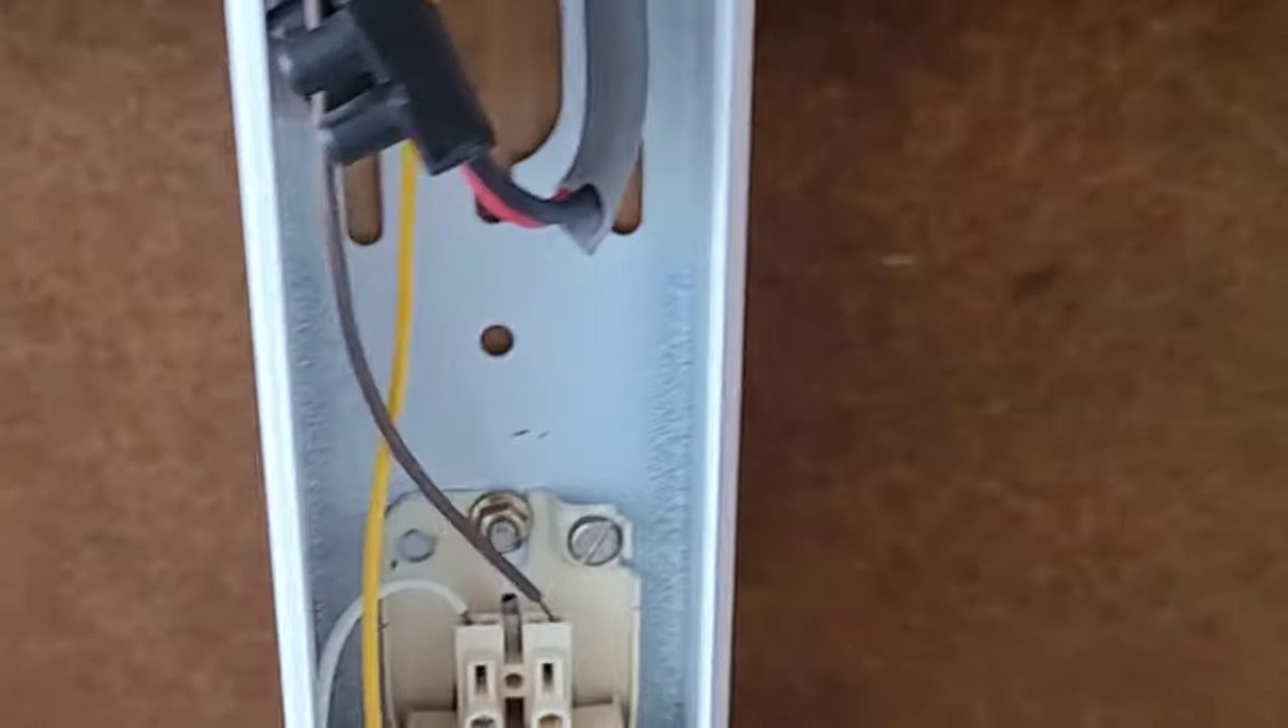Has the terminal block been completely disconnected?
No.